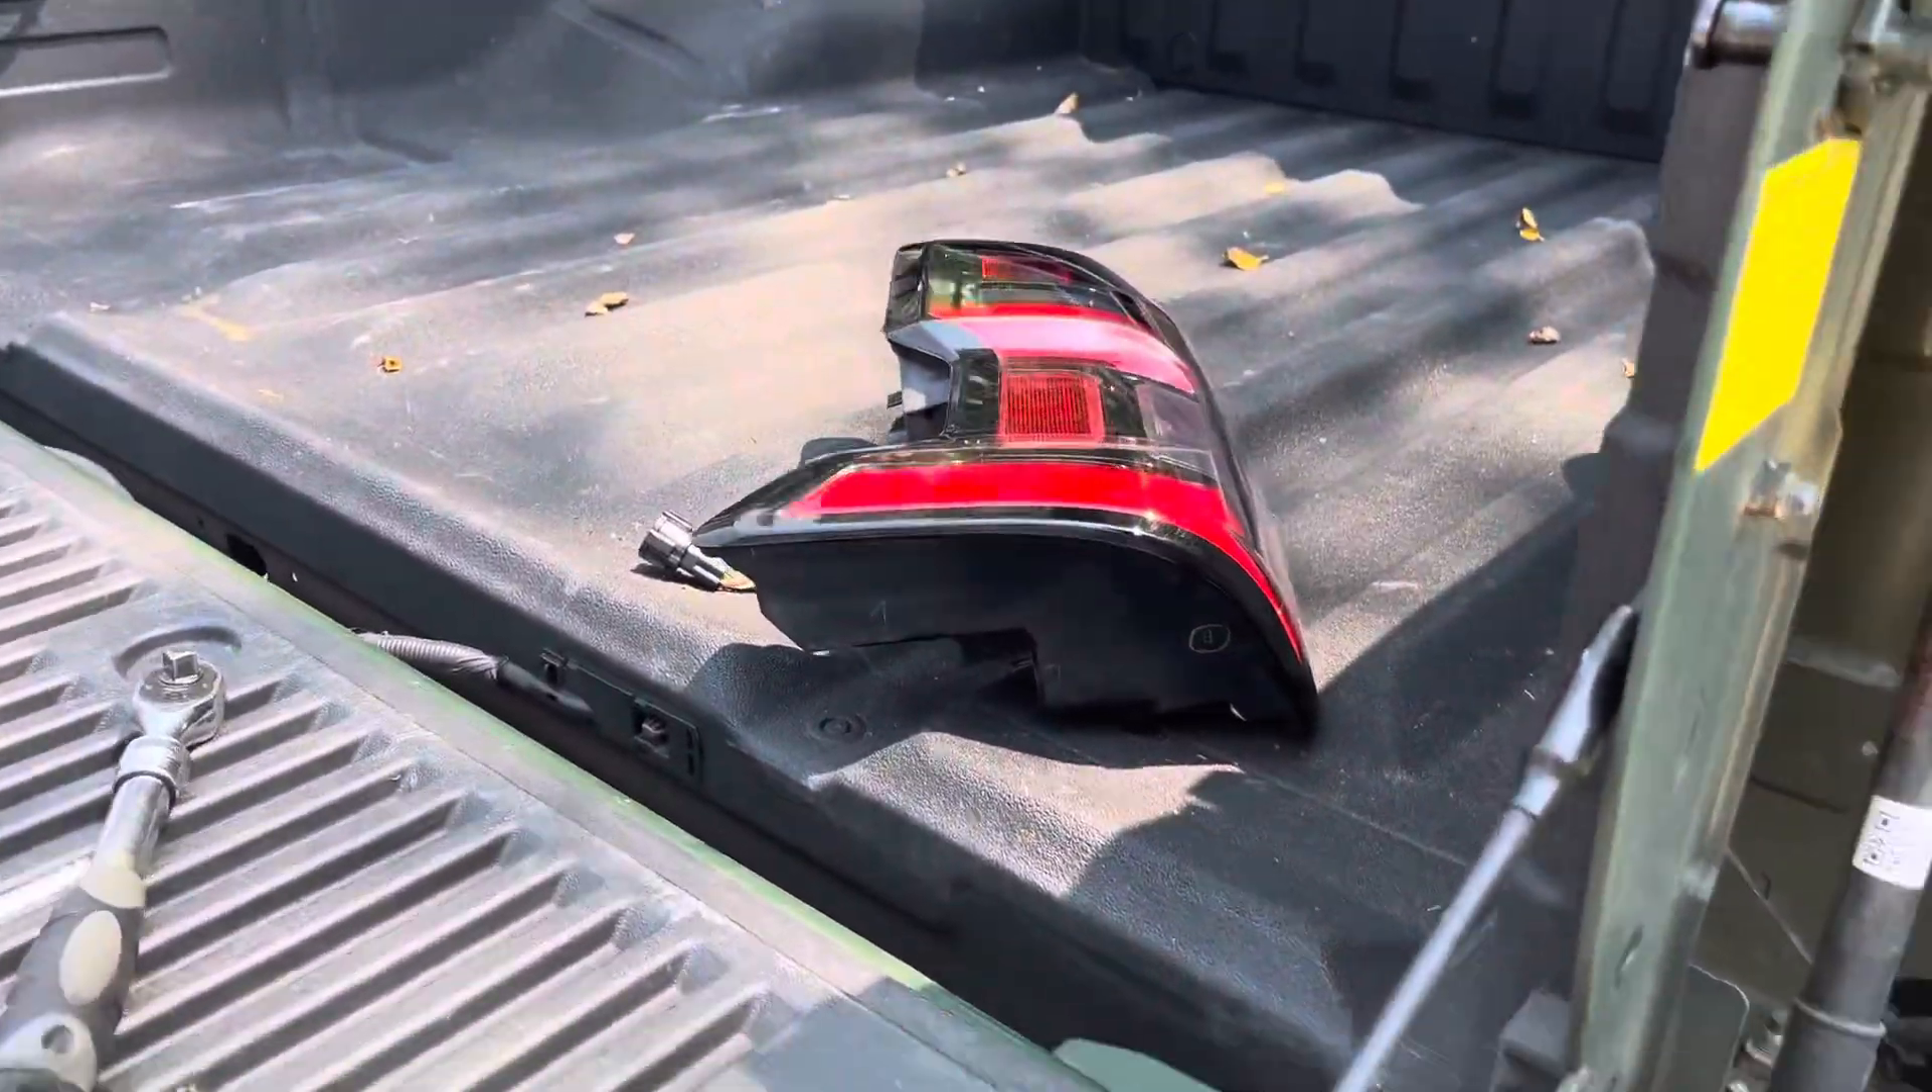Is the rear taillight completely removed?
Yes.